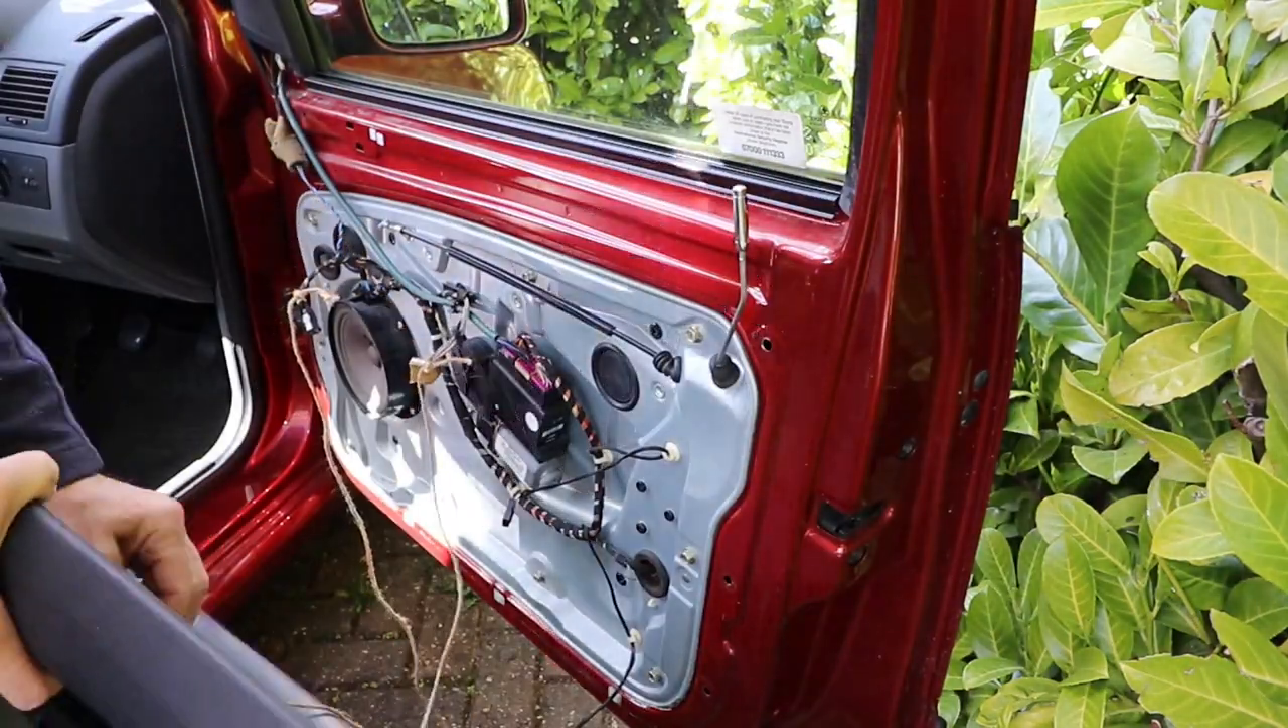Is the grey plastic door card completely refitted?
No.